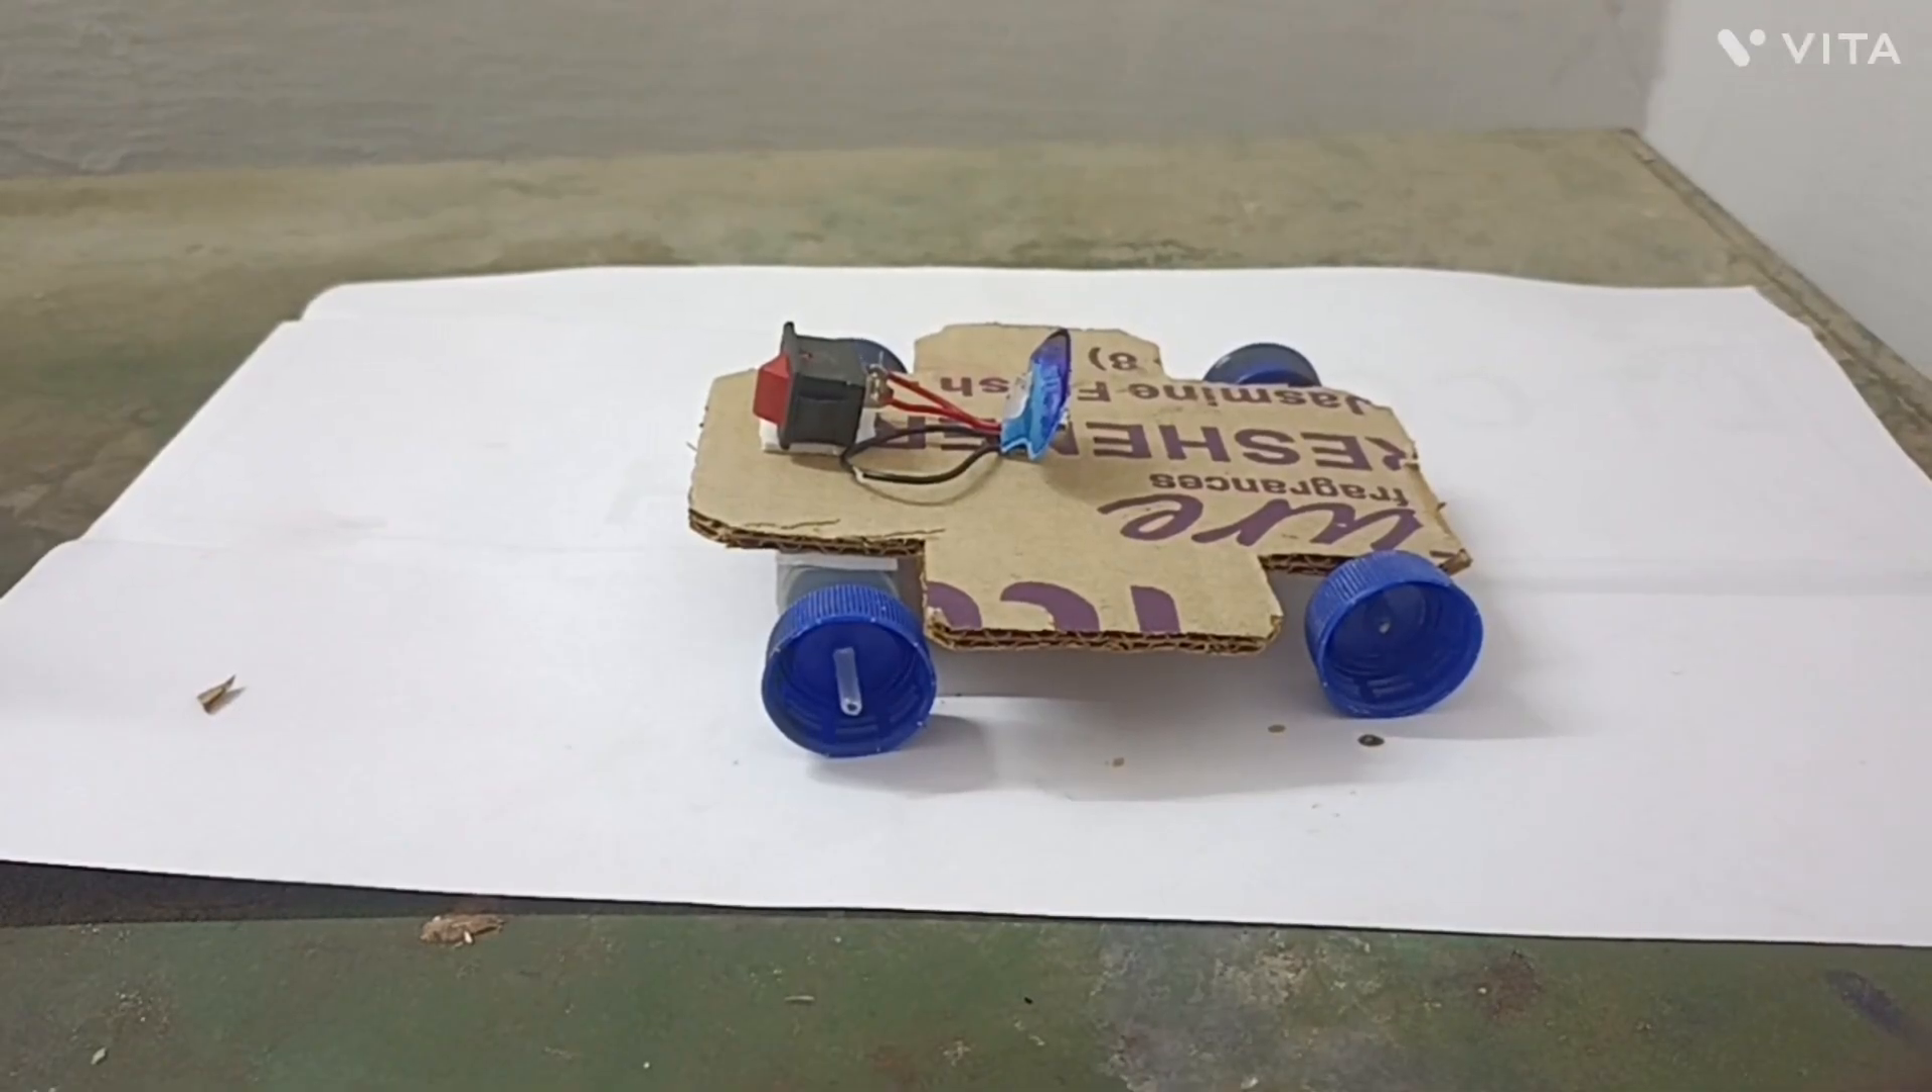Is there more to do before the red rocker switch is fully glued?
No.